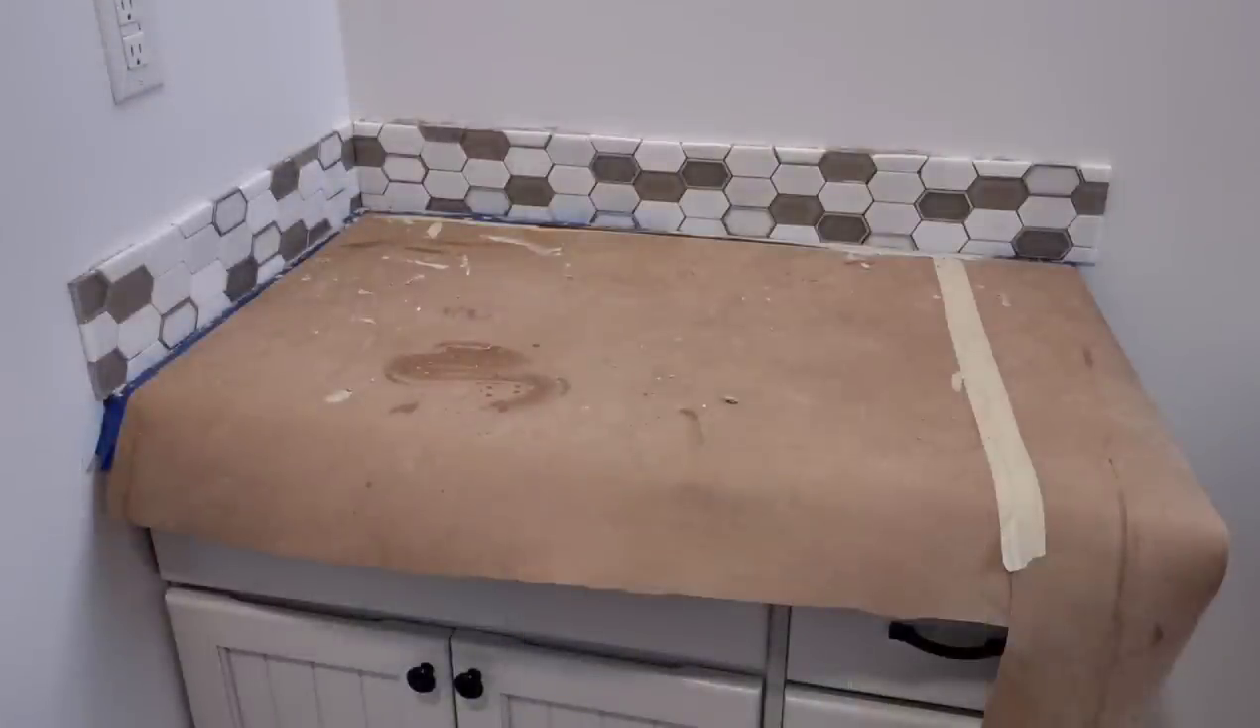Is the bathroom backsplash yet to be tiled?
No.